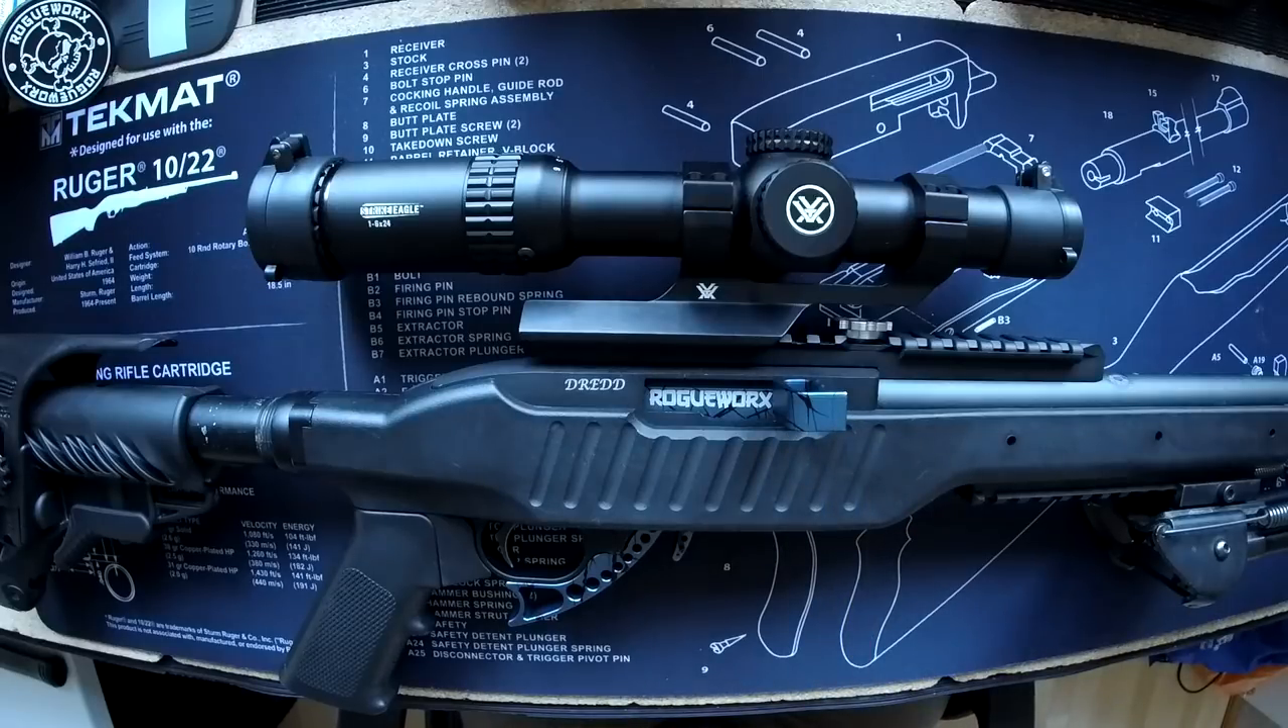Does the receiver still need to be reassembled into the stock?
No.